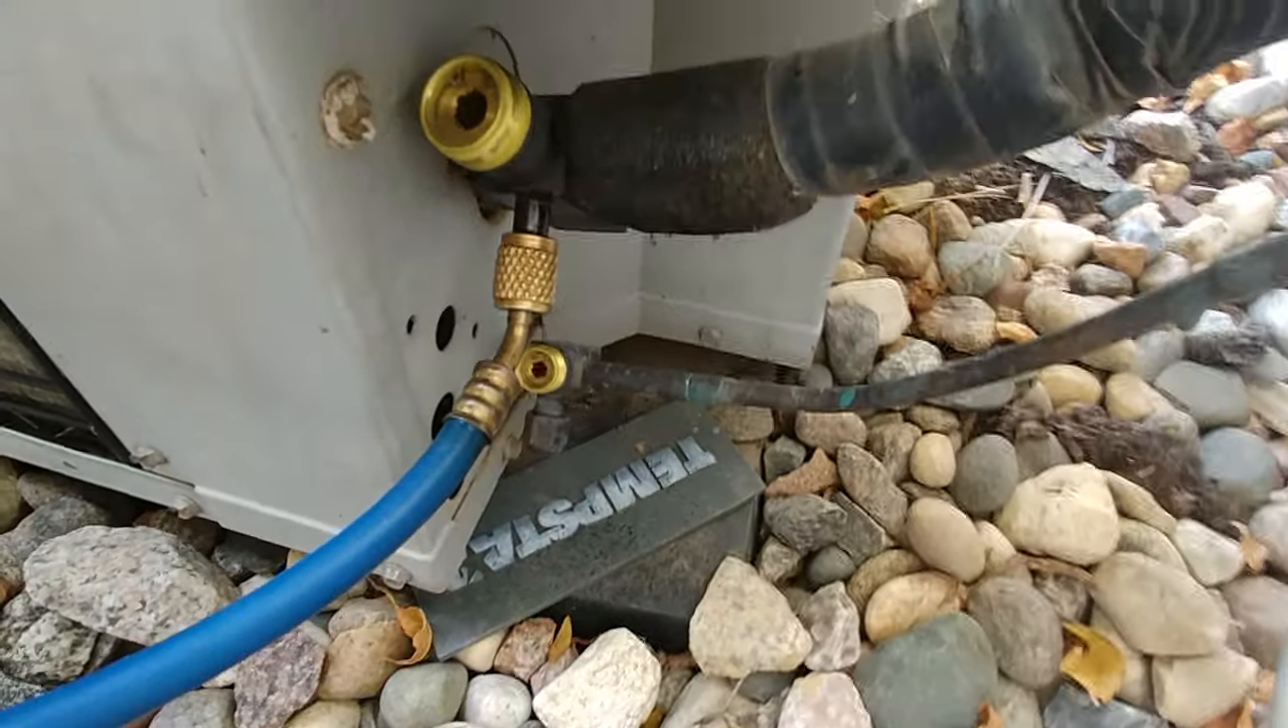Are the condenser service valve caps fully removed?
Yes.